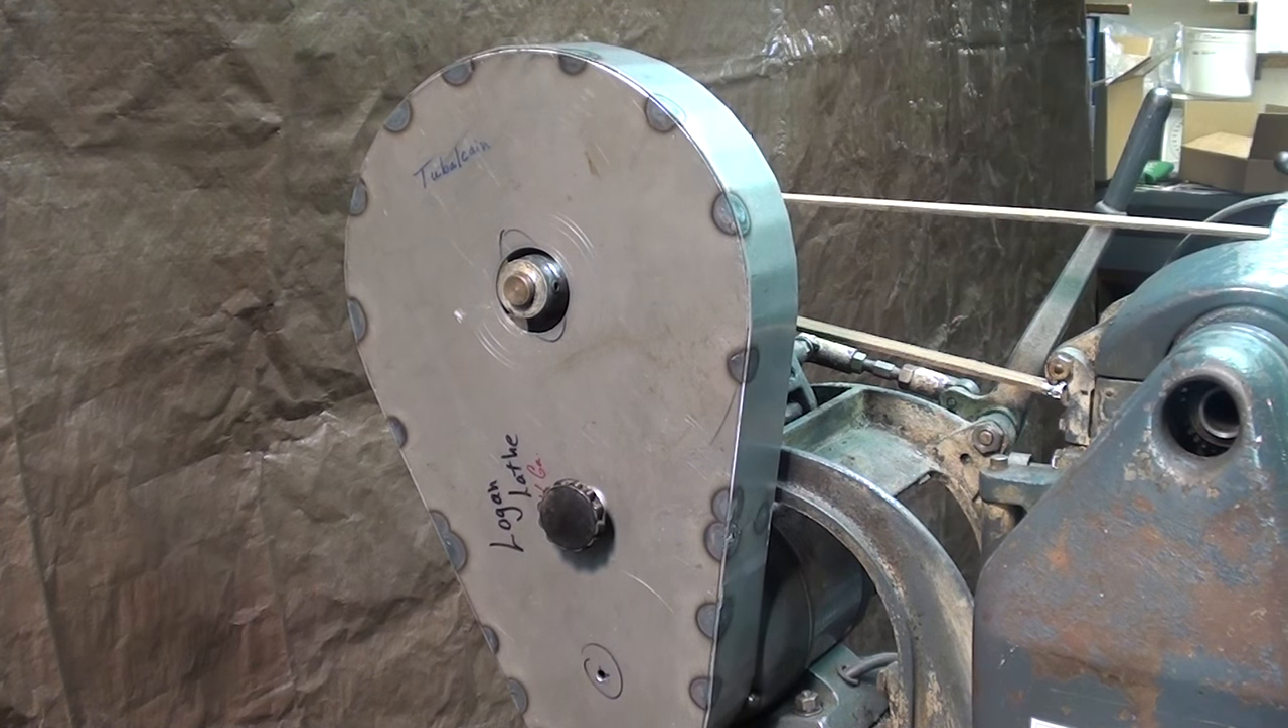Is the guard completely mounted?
Yes.